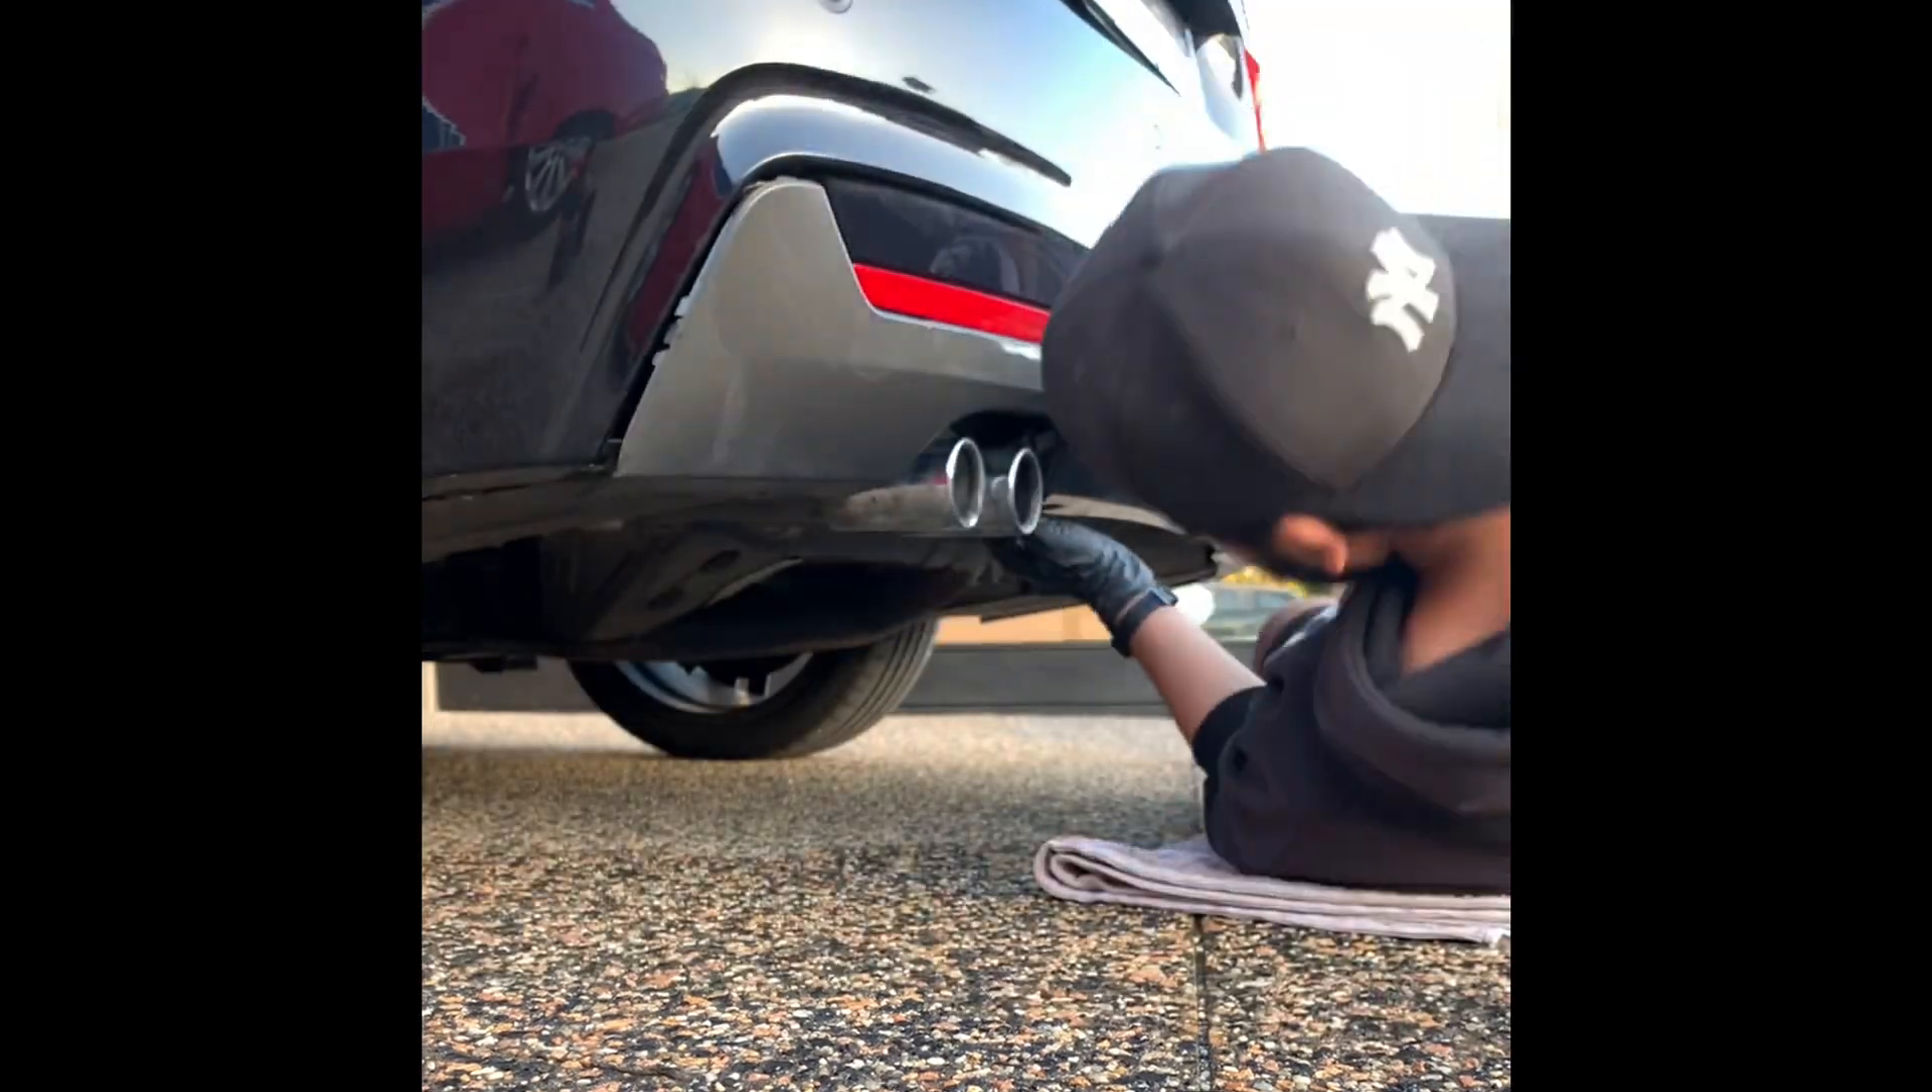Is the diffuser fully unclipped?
No.